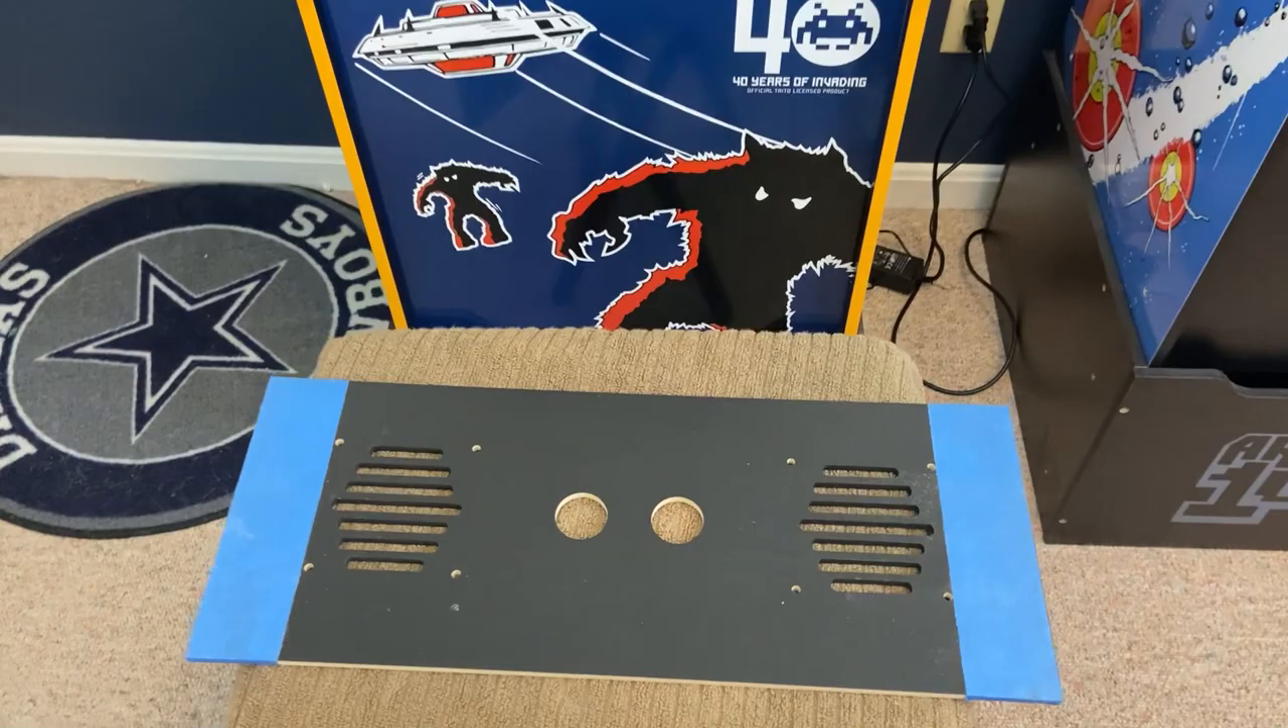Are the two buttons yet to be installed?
Yes.